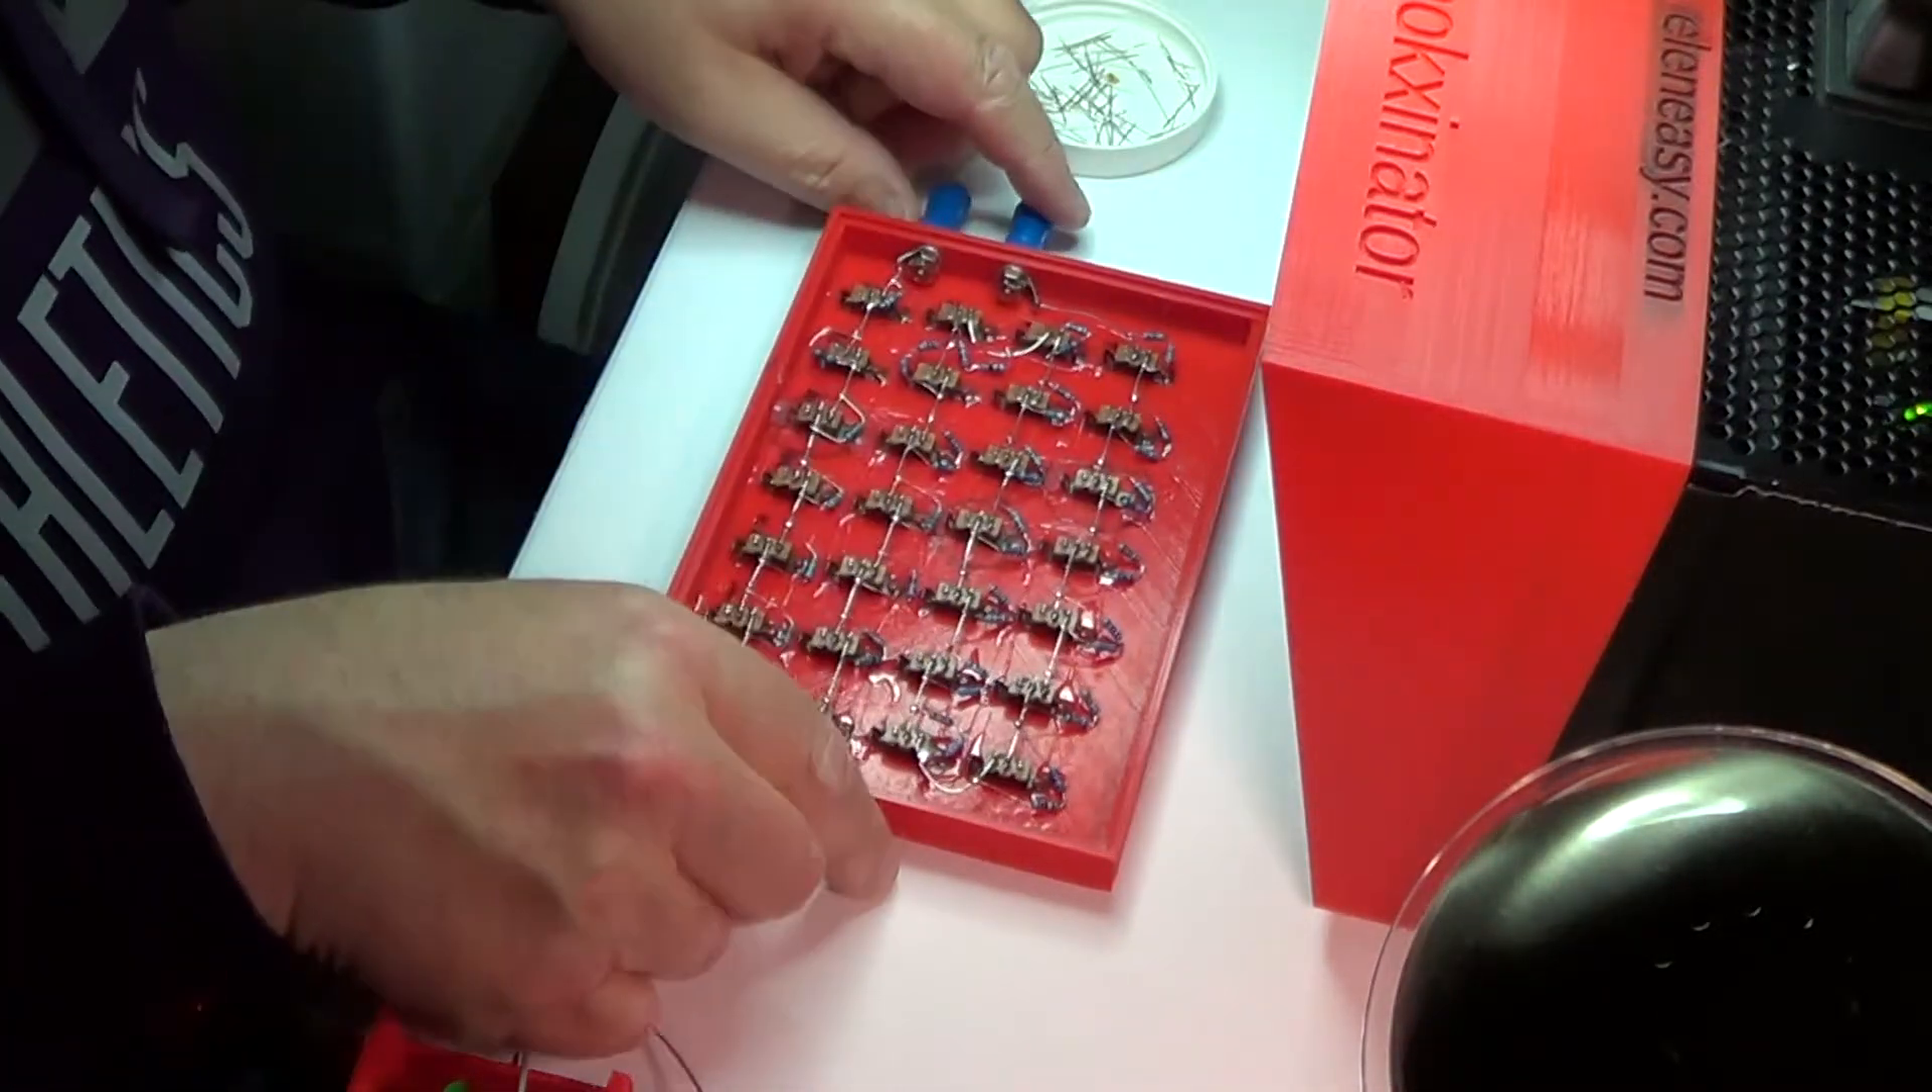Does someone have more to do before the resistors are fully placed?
No.